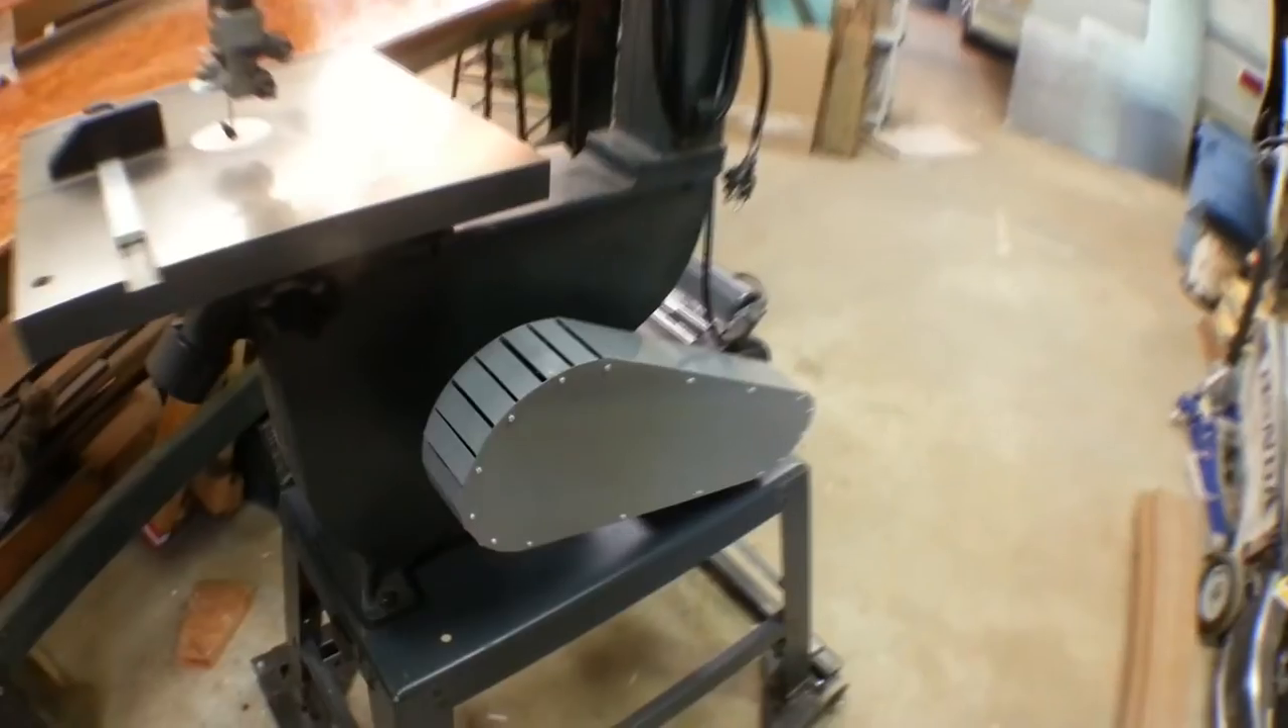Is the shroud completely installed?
Yes.